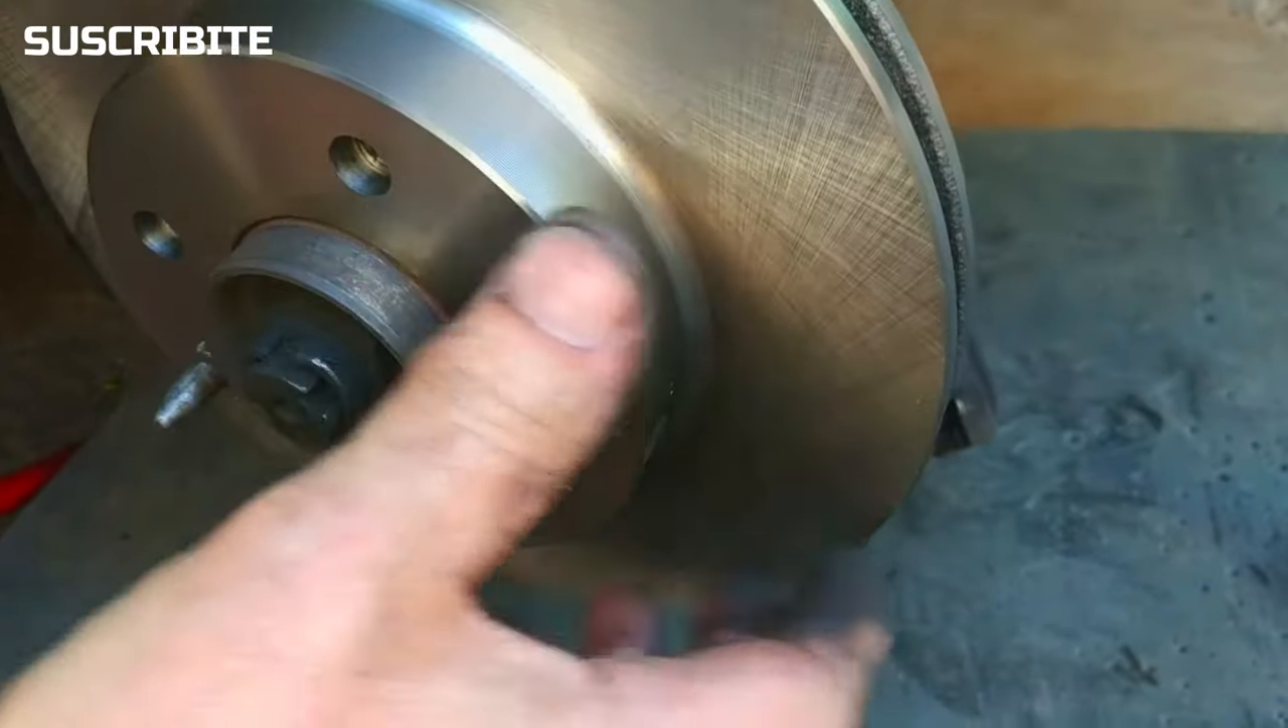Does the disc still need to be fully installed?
No.